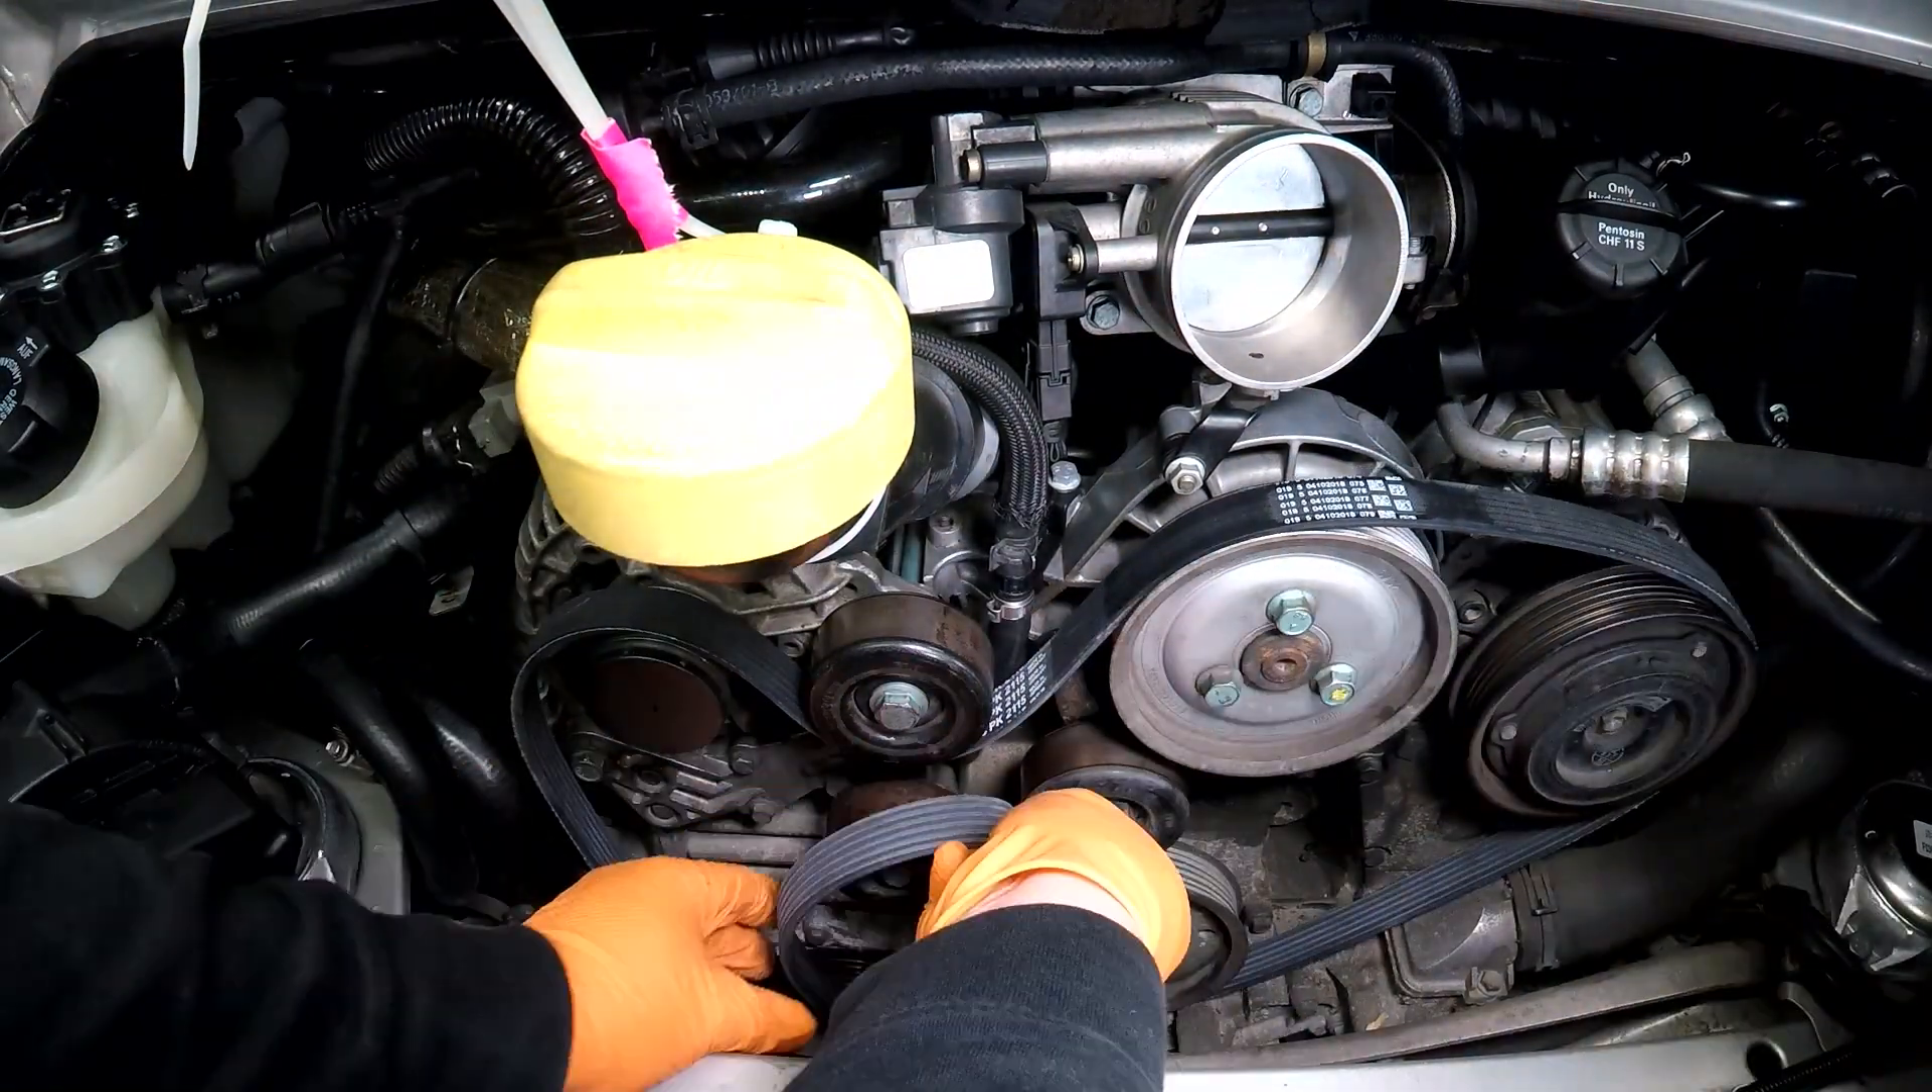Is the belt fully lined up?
No.